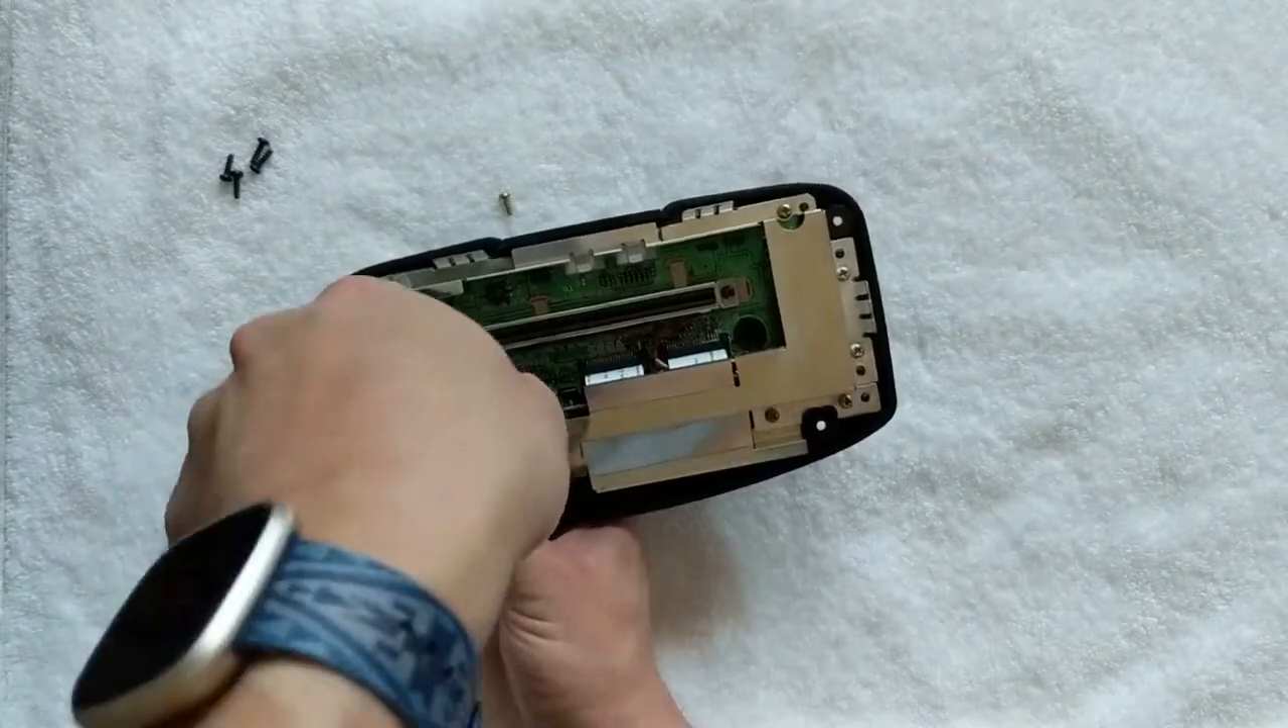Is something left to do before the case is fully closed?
Yes.